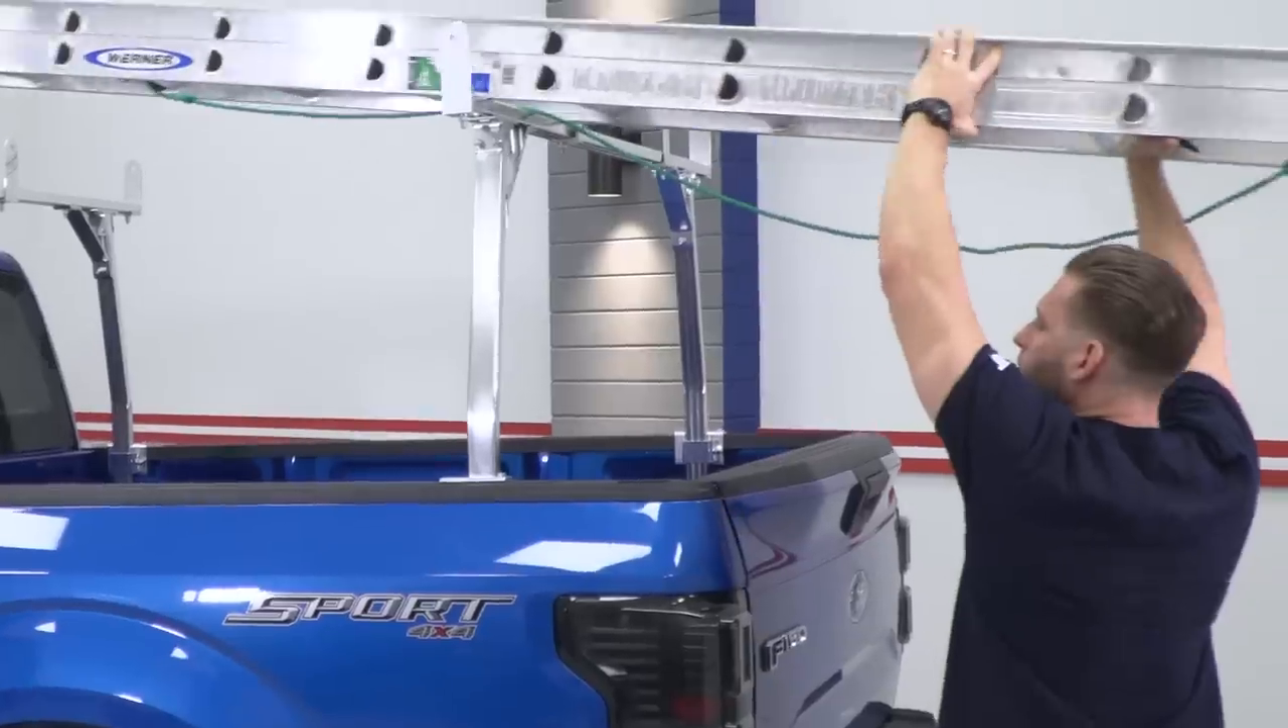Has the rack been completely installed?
Yes.